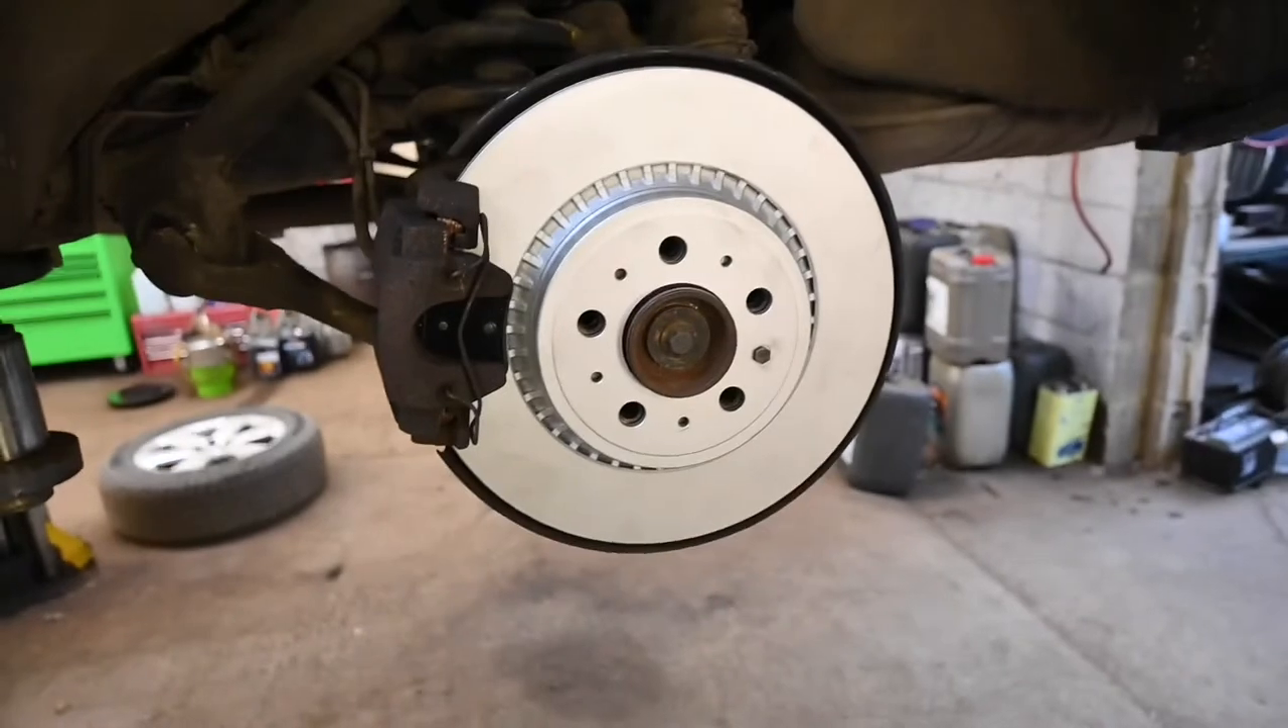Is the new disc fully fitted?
Yes.